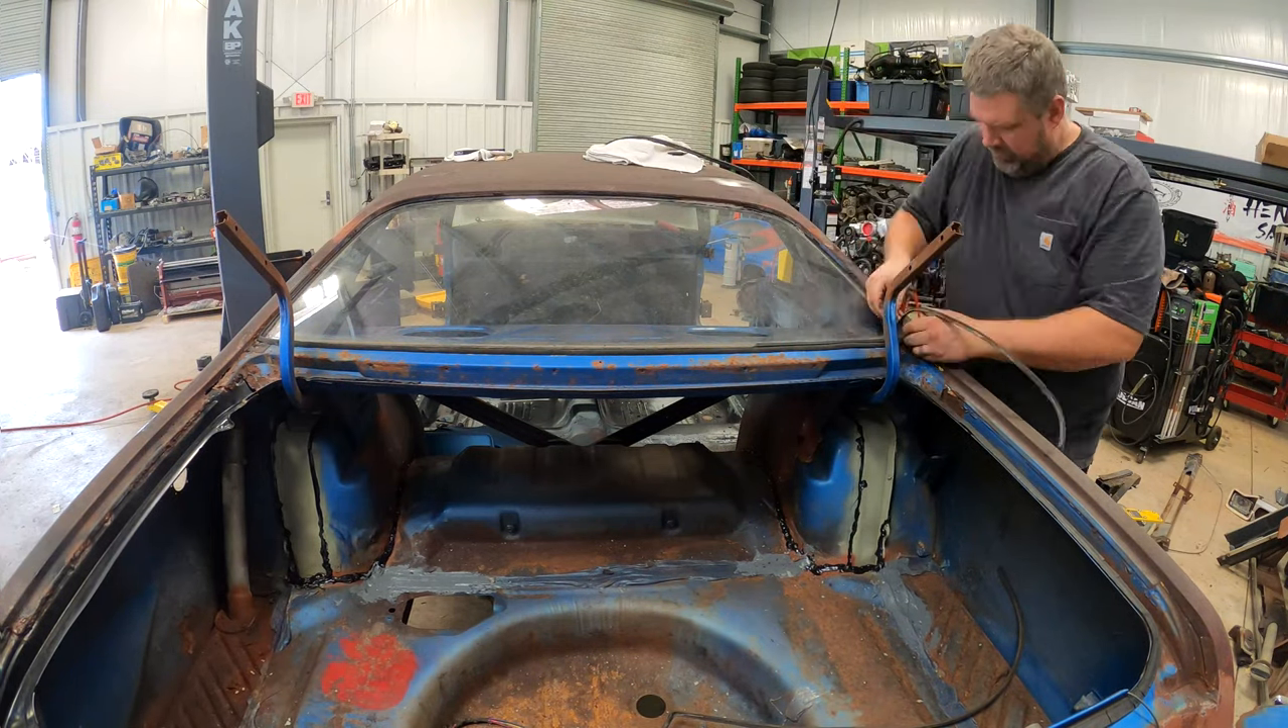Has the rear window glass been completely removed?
No.